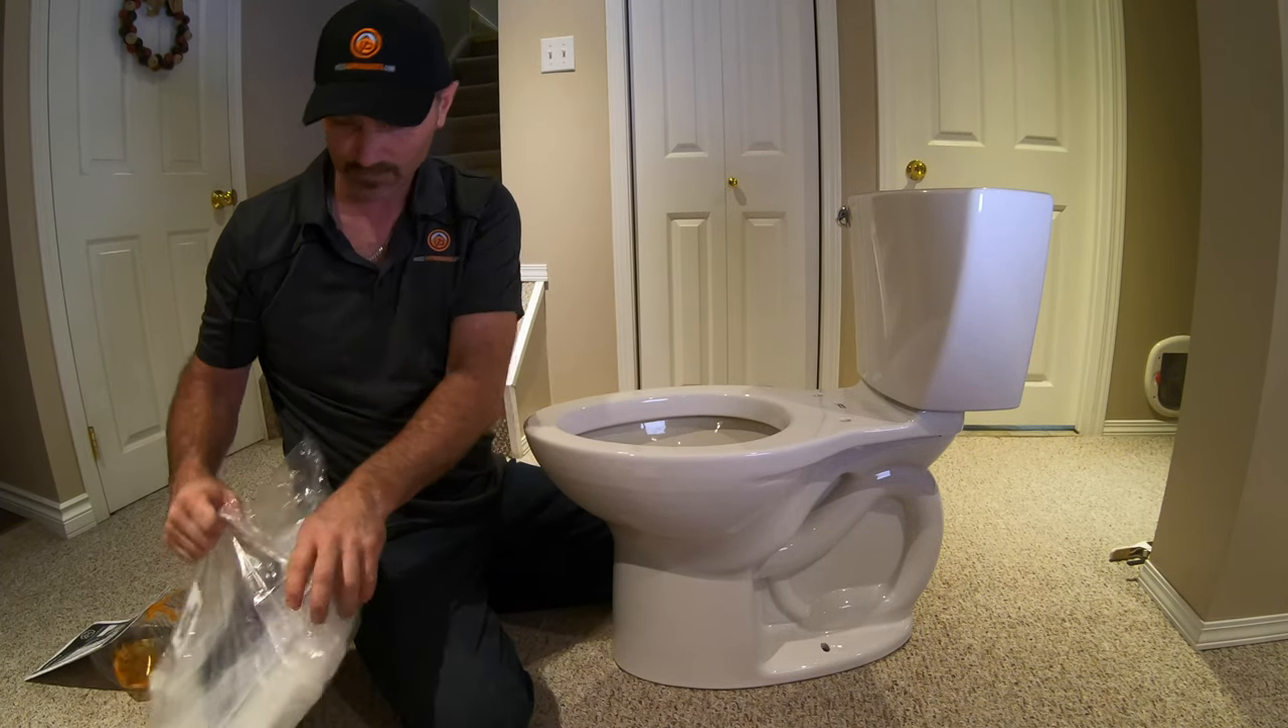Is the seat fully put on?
No.